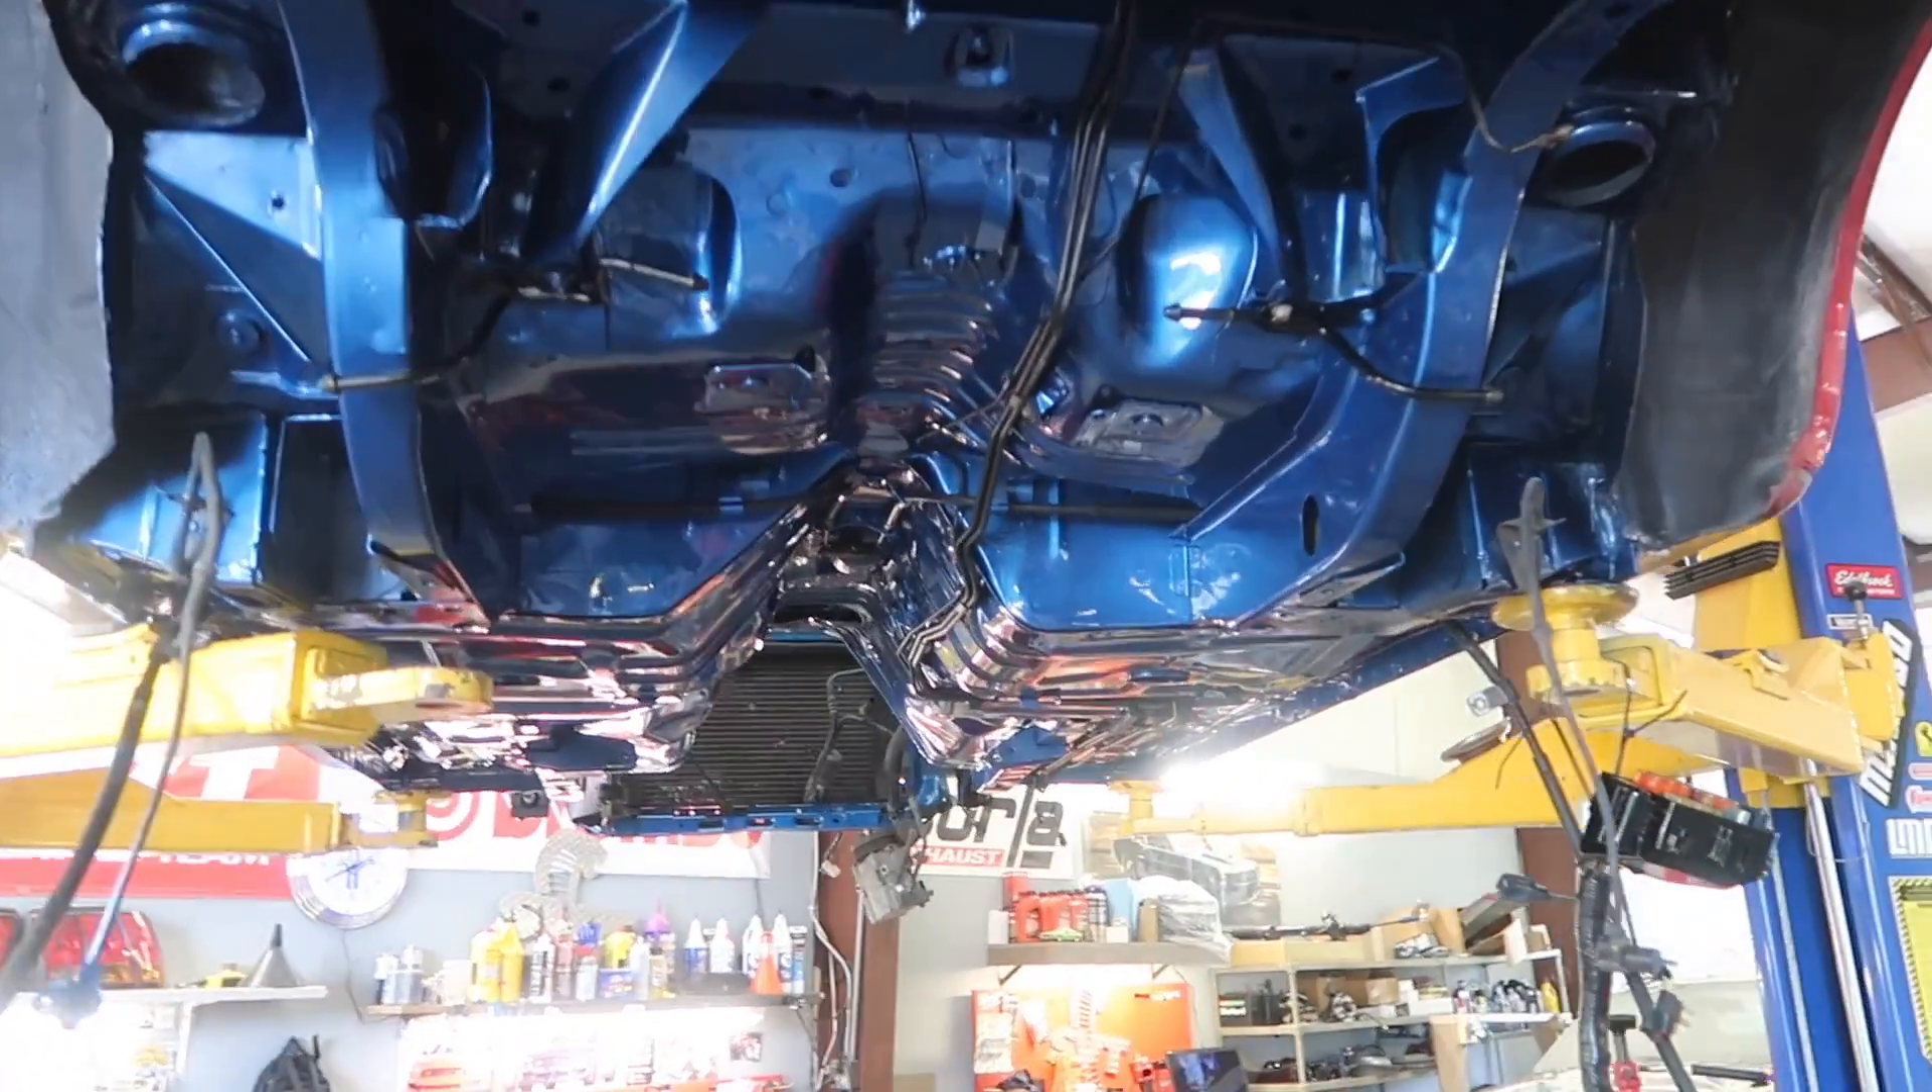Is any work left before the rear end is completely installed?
Yes.